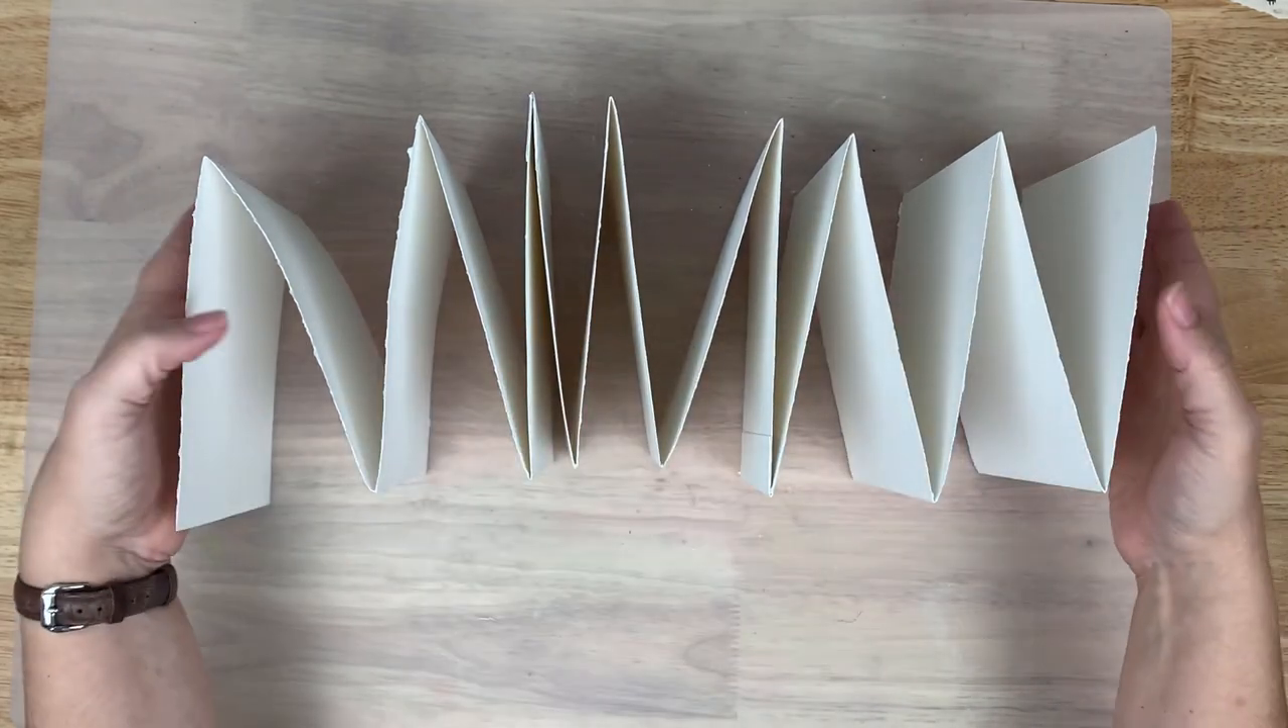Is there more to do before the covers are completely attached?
Yes.